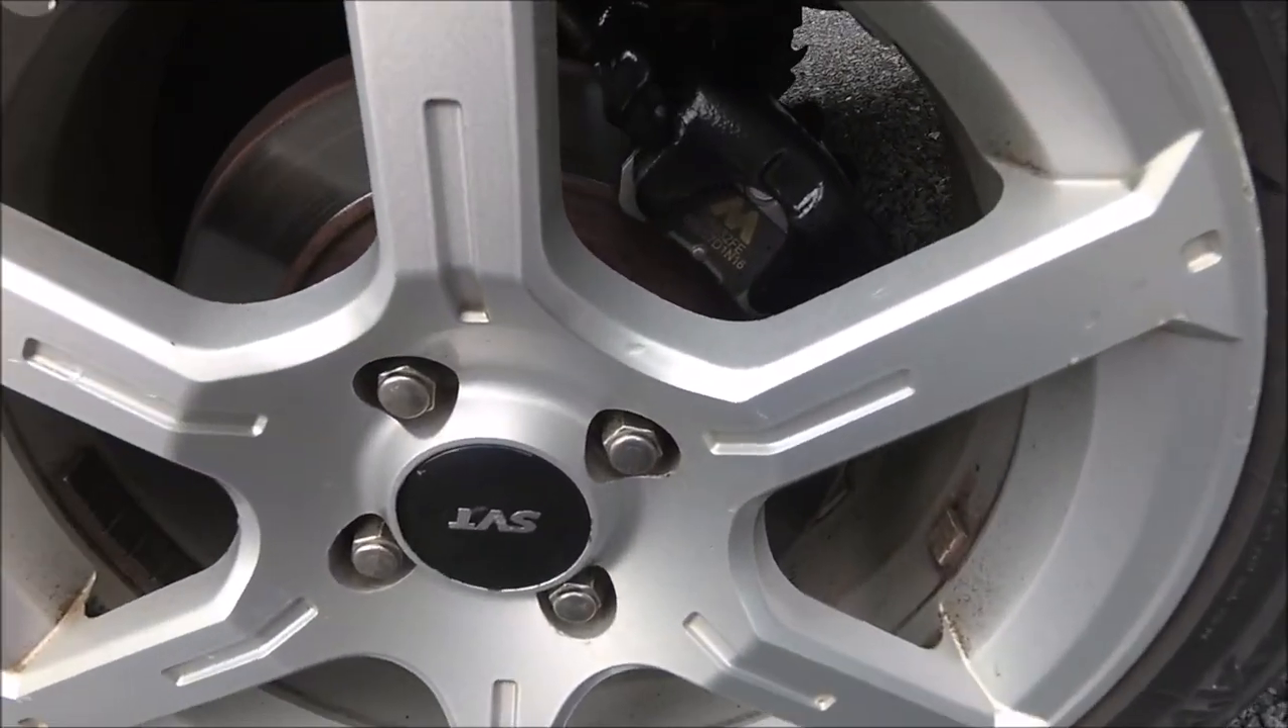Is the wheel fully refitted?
Yes.